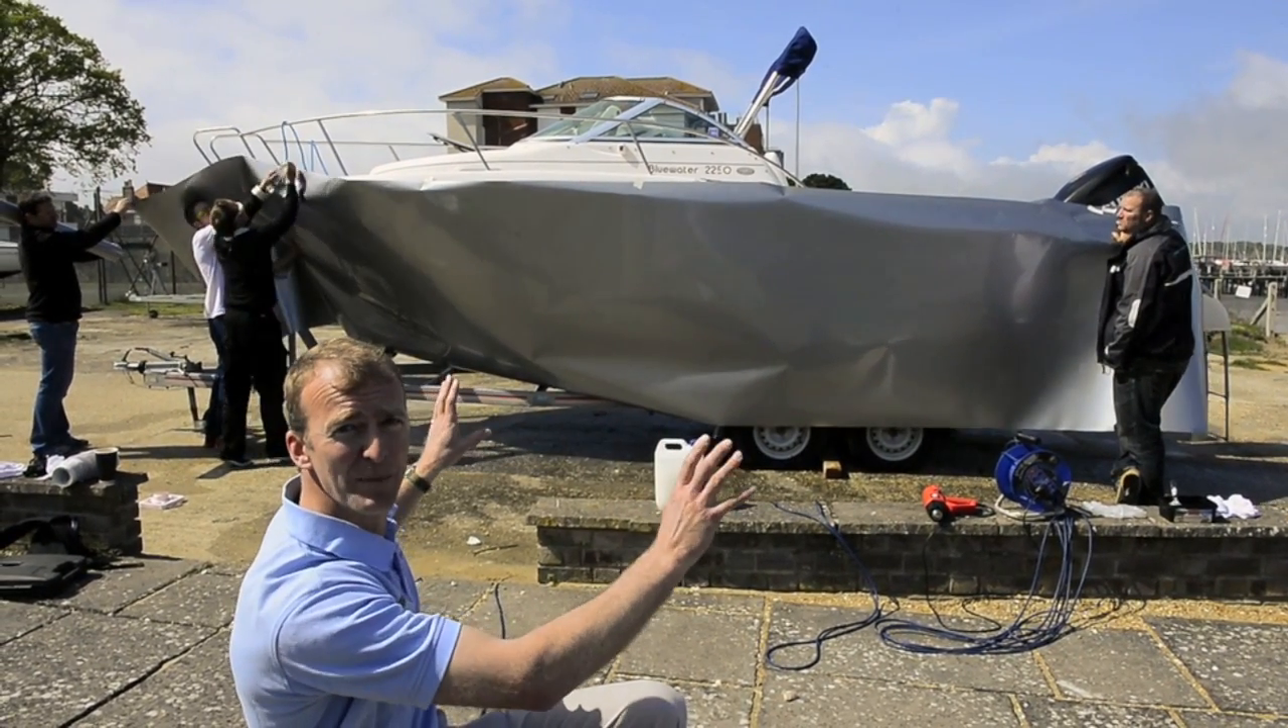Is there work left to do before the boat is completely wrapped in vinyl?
Yes.